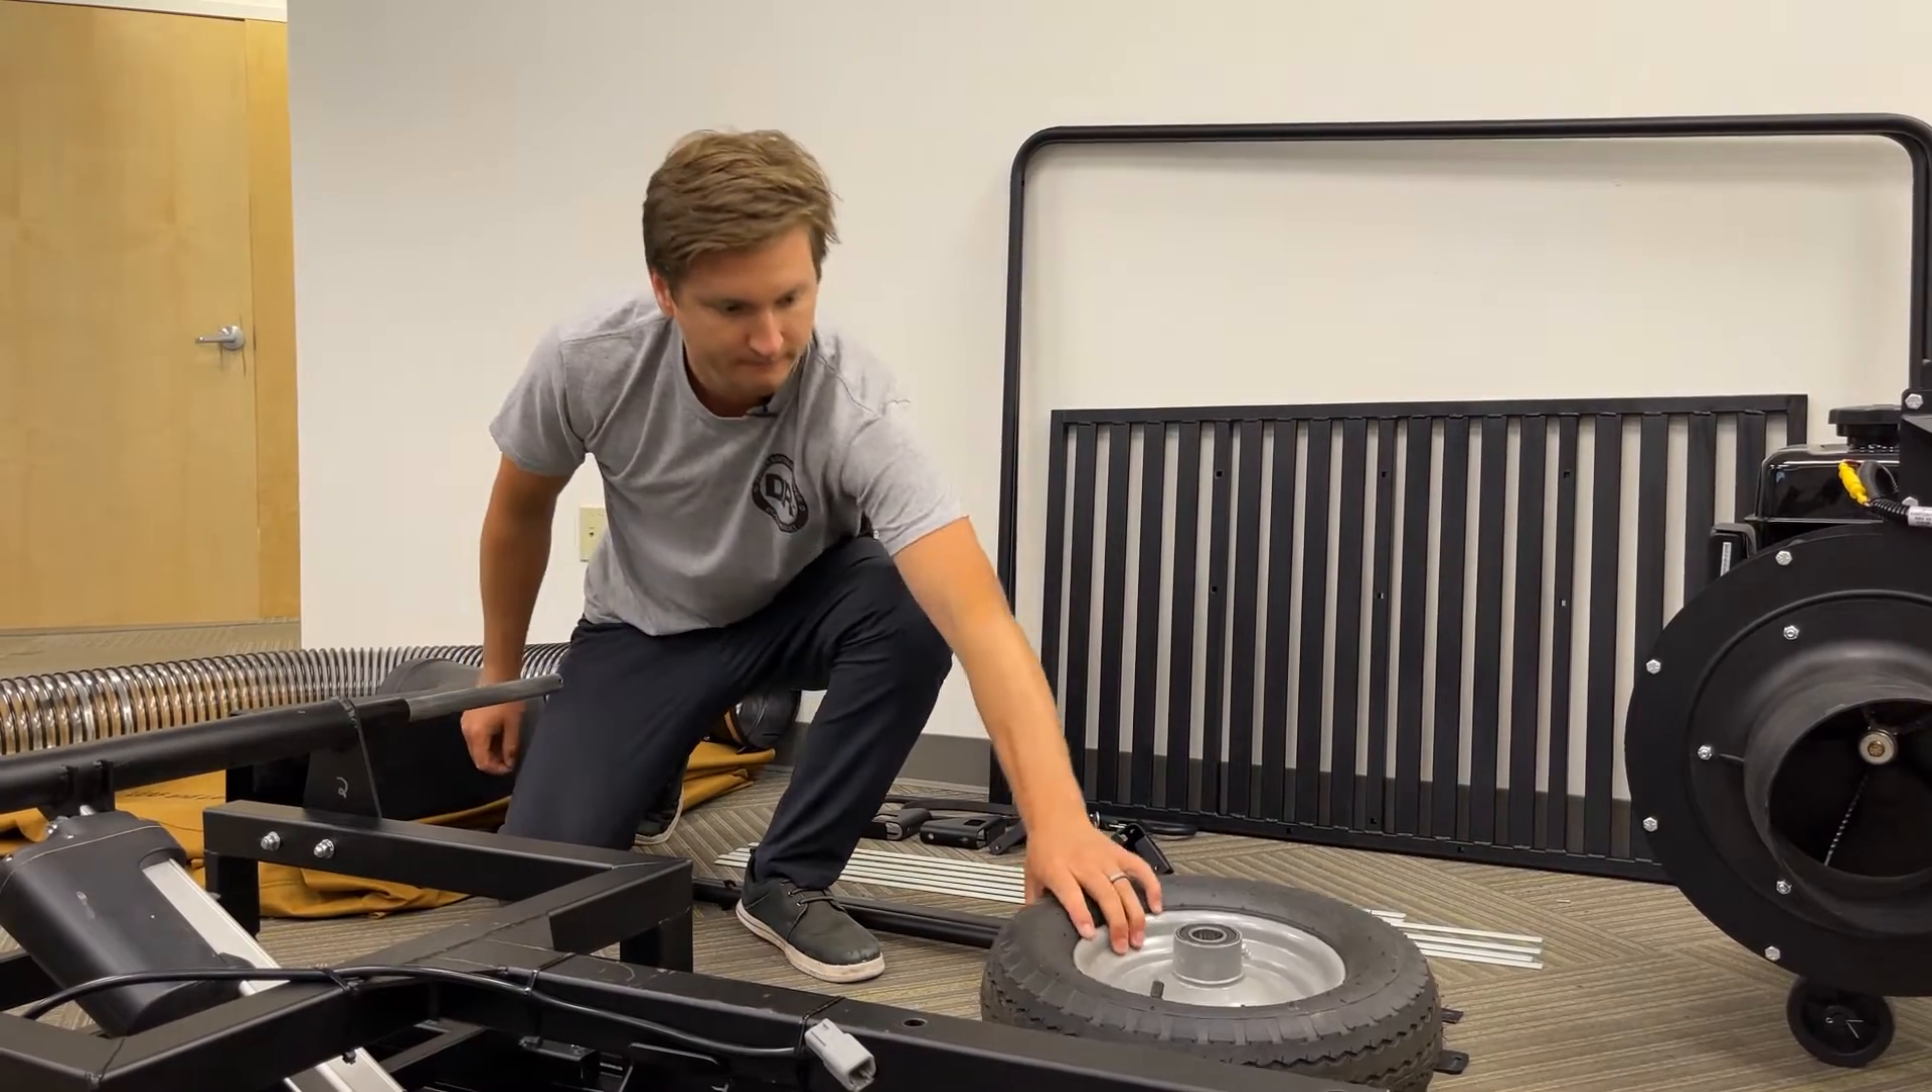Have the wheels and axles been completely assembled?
No.